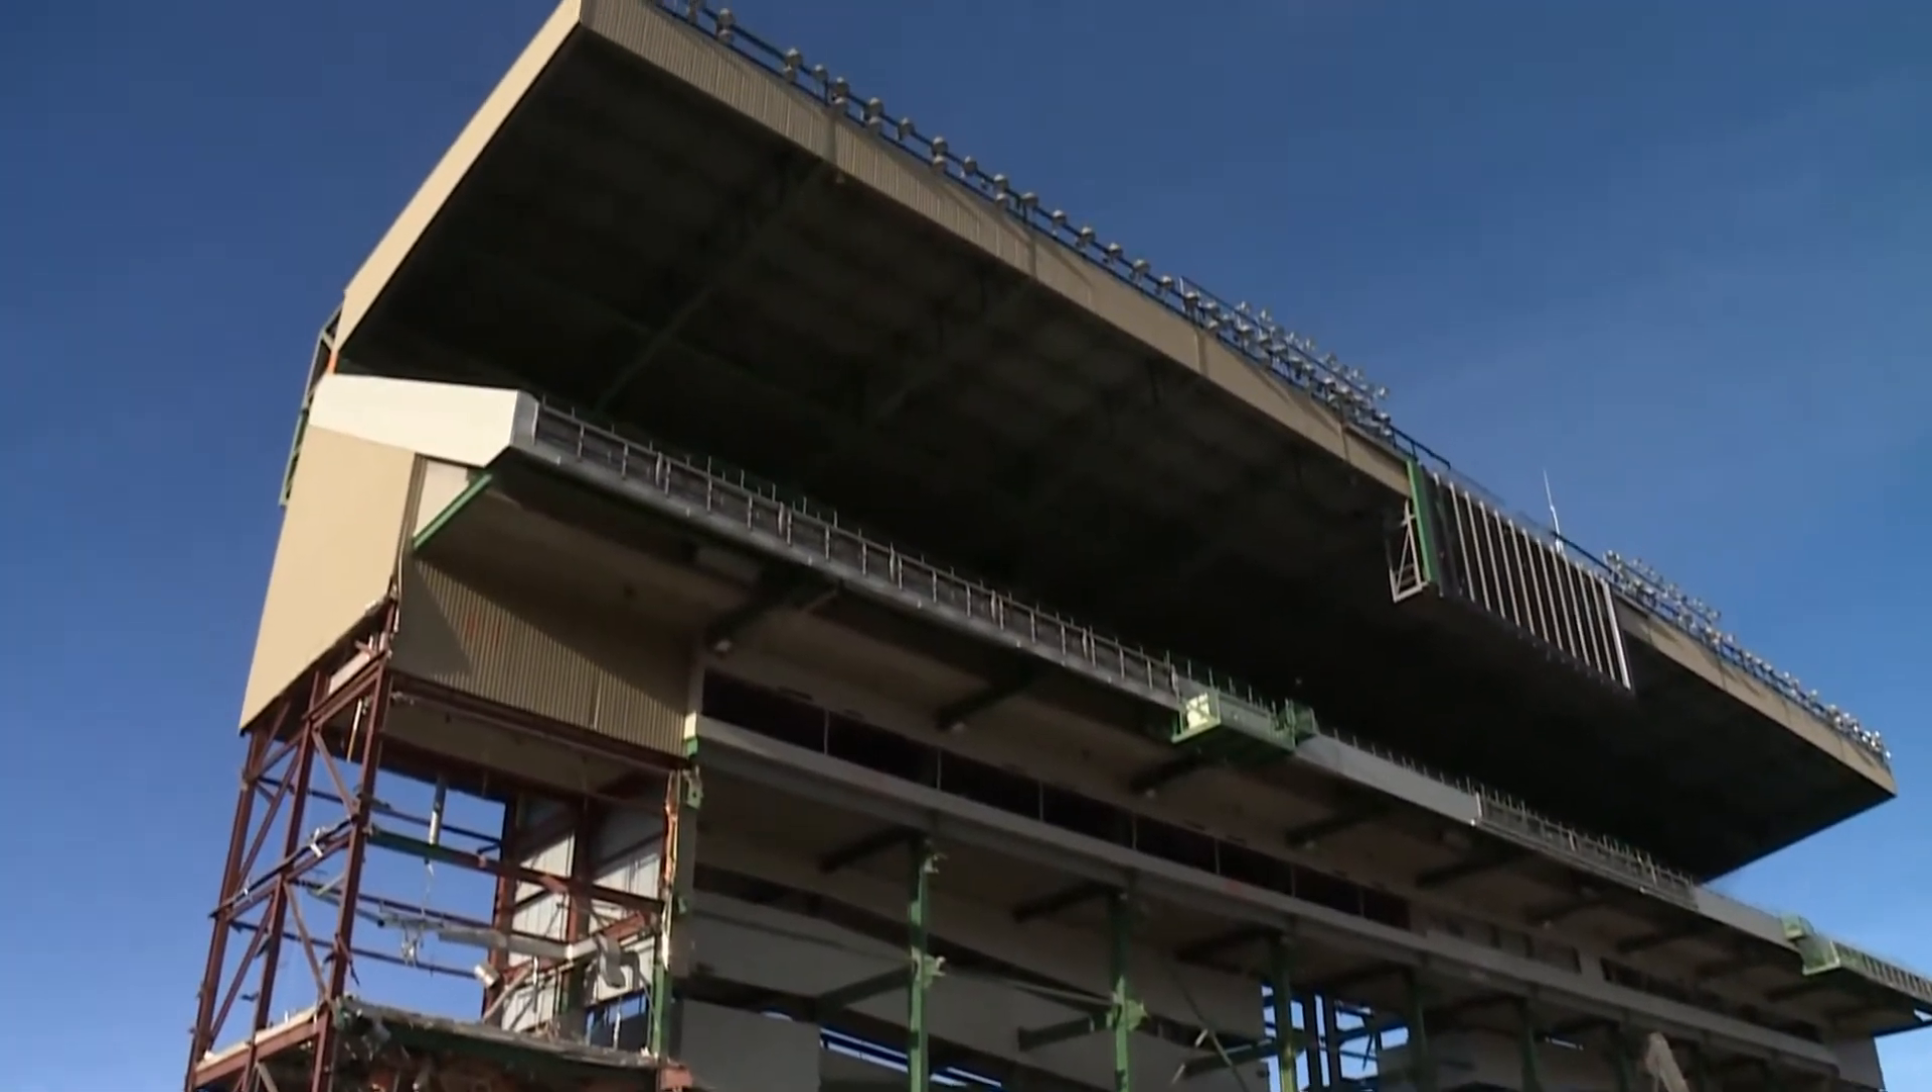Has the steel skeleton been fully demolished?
No.